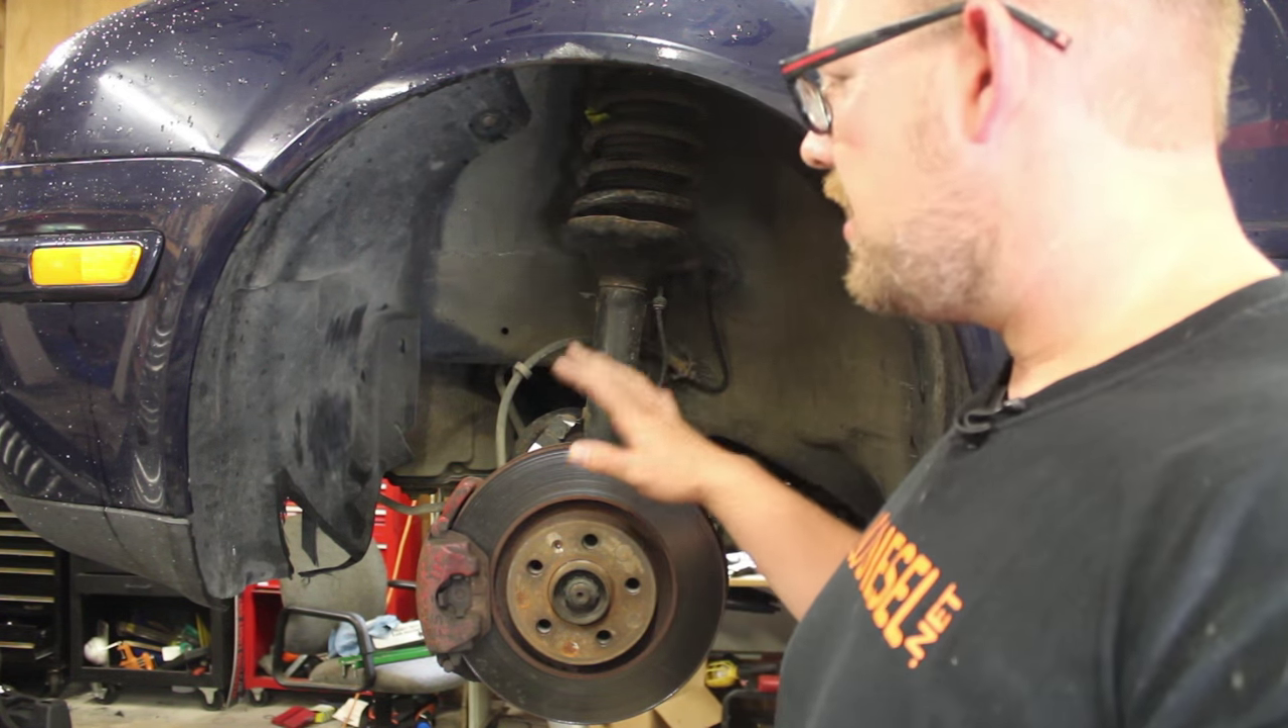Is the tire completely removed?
Yes.